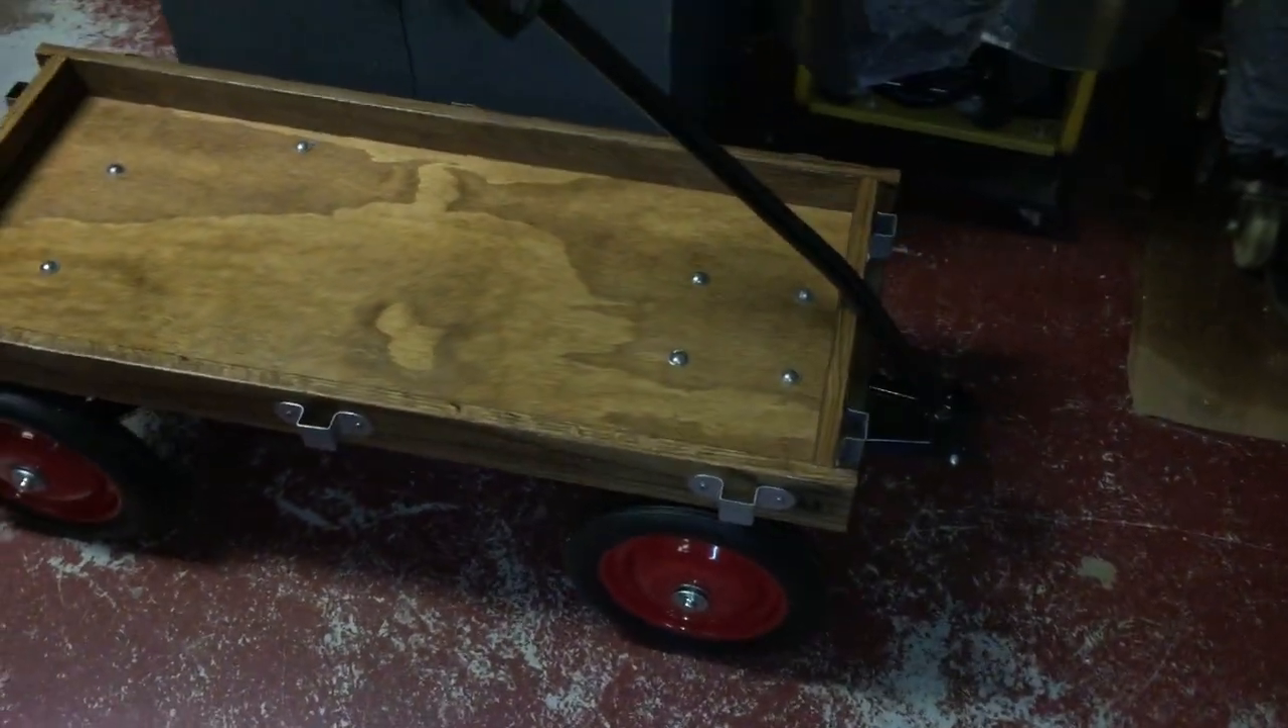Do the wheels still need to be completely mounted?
No.